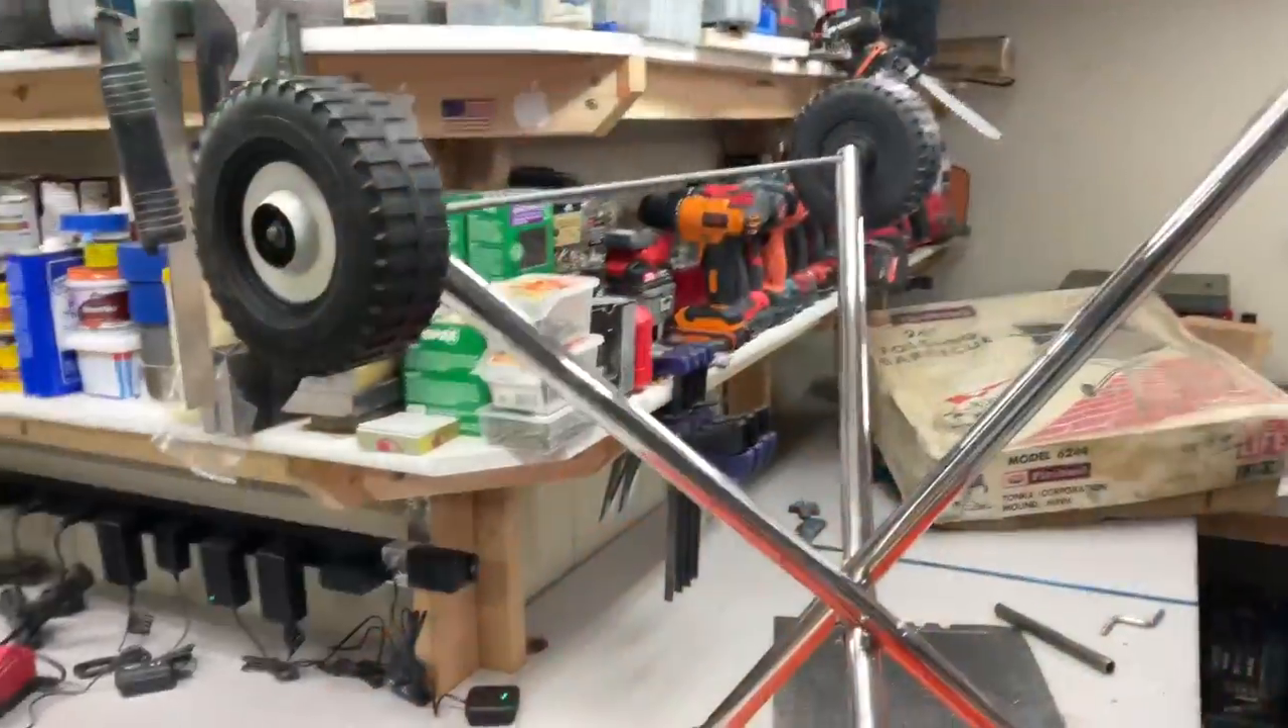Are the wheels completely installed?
Yes.